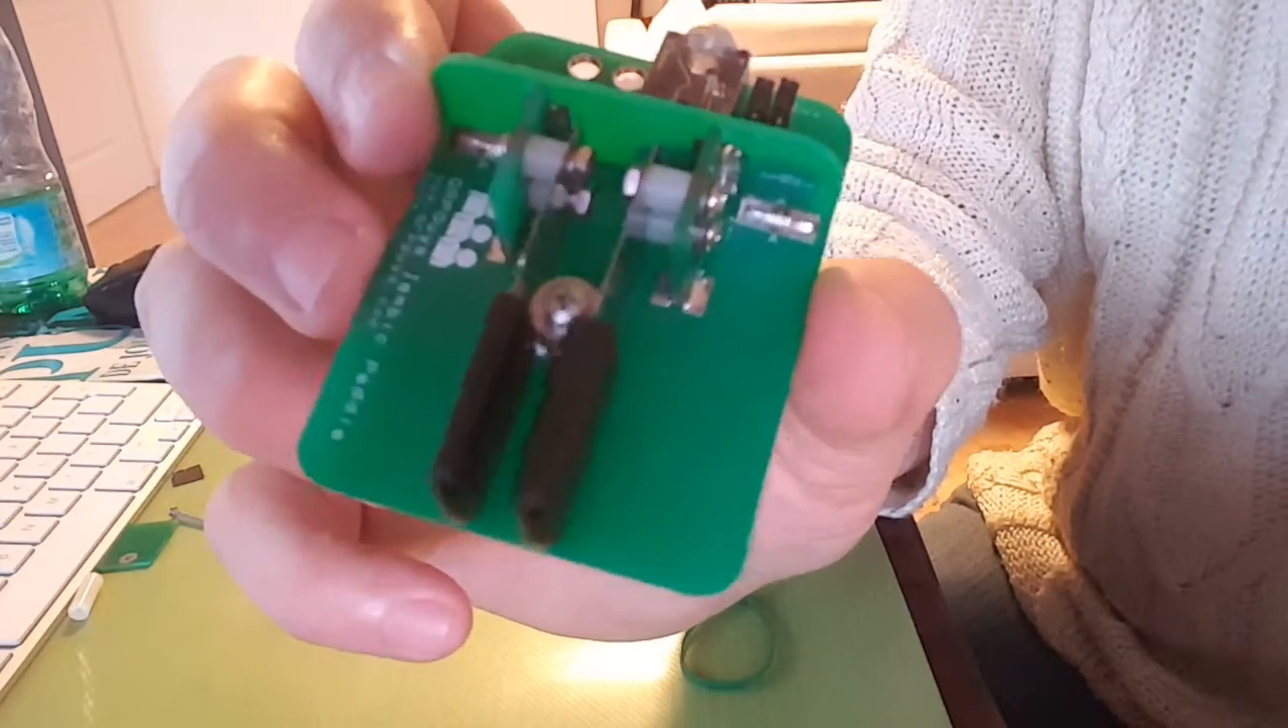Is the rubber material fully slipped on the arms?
Yes.